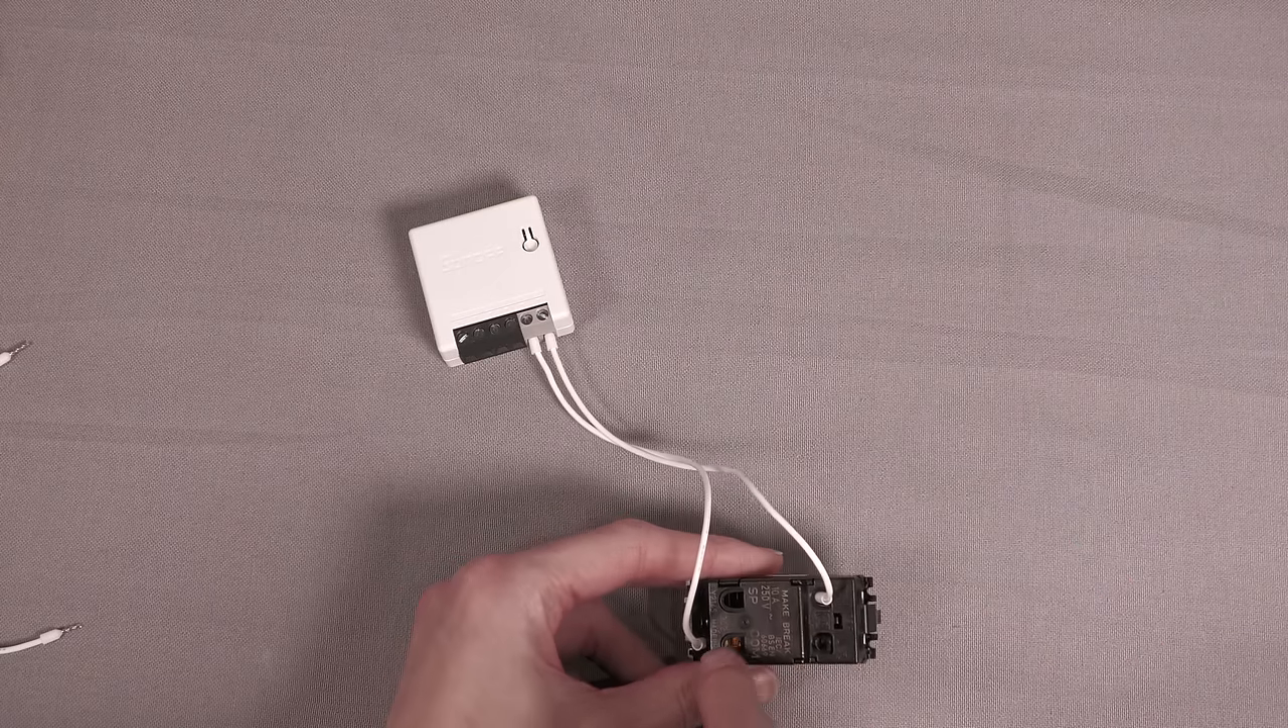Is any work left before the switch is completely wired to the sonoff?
No.